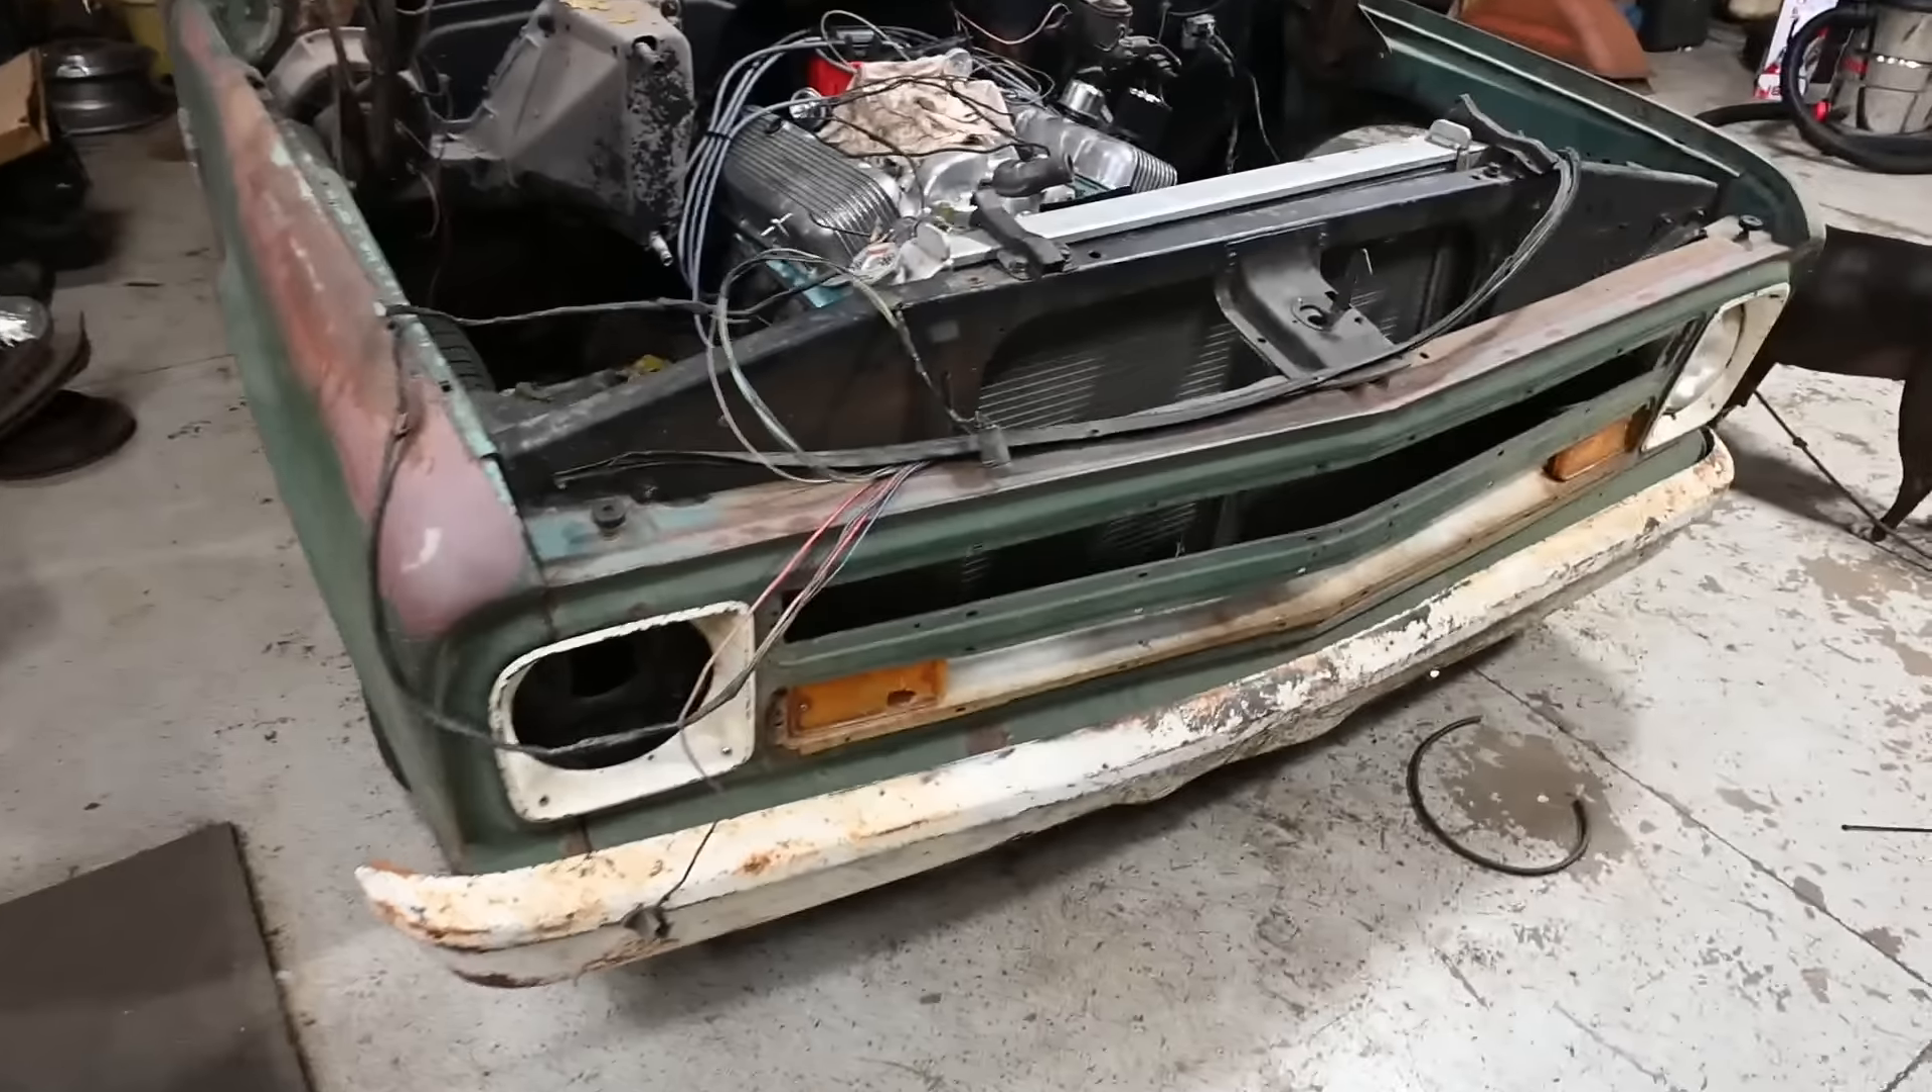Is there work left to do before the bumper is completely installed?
No.